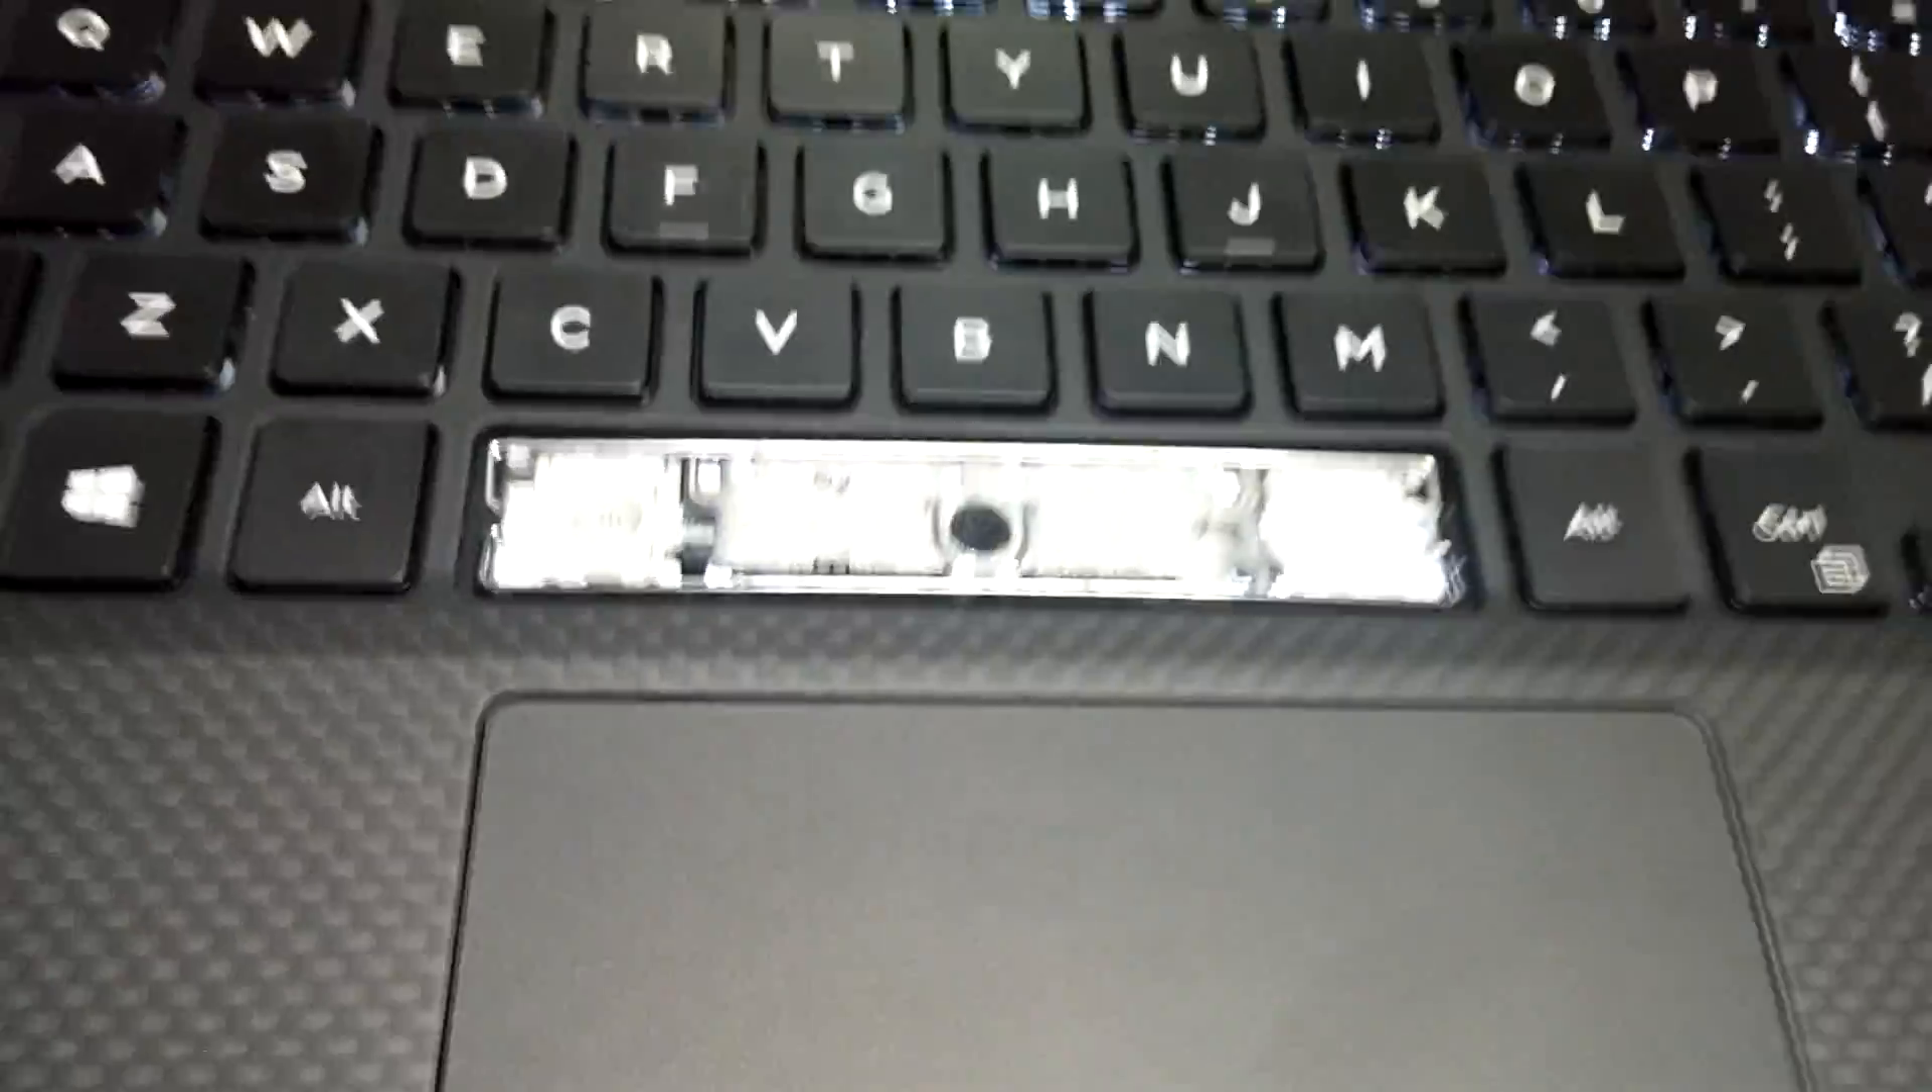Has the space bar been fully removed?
Yes.